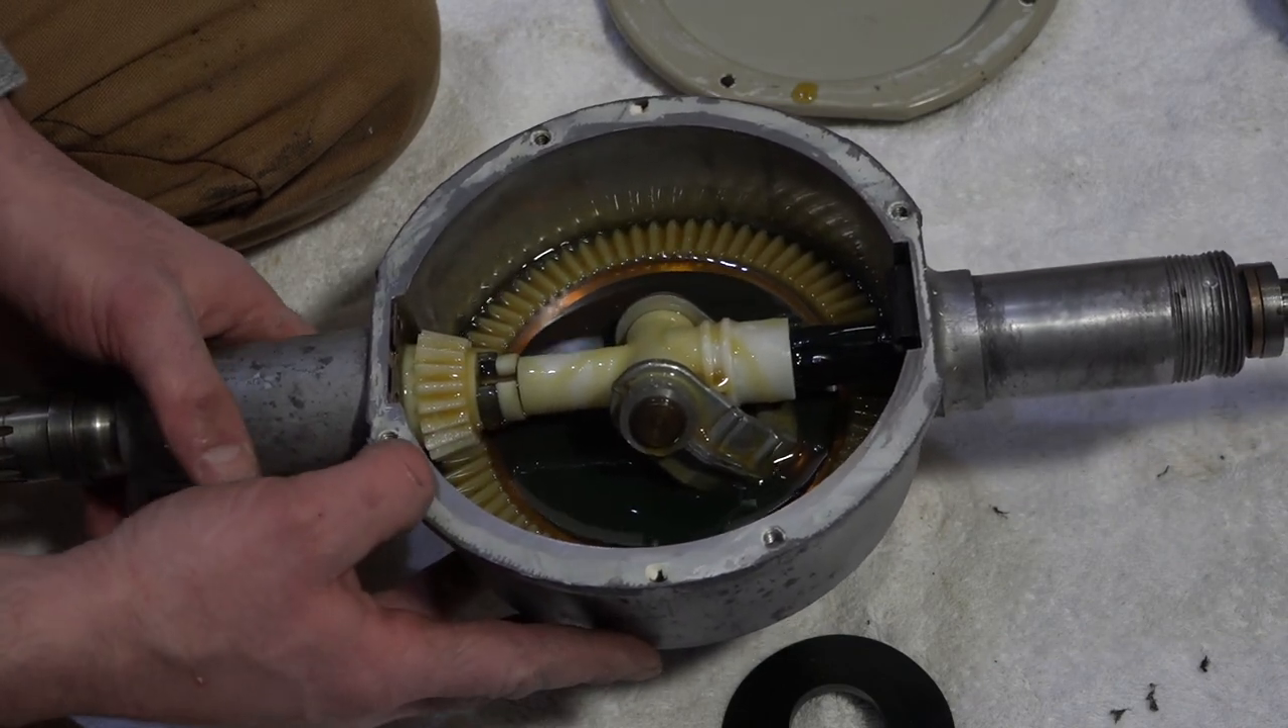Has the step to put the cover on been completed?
No.